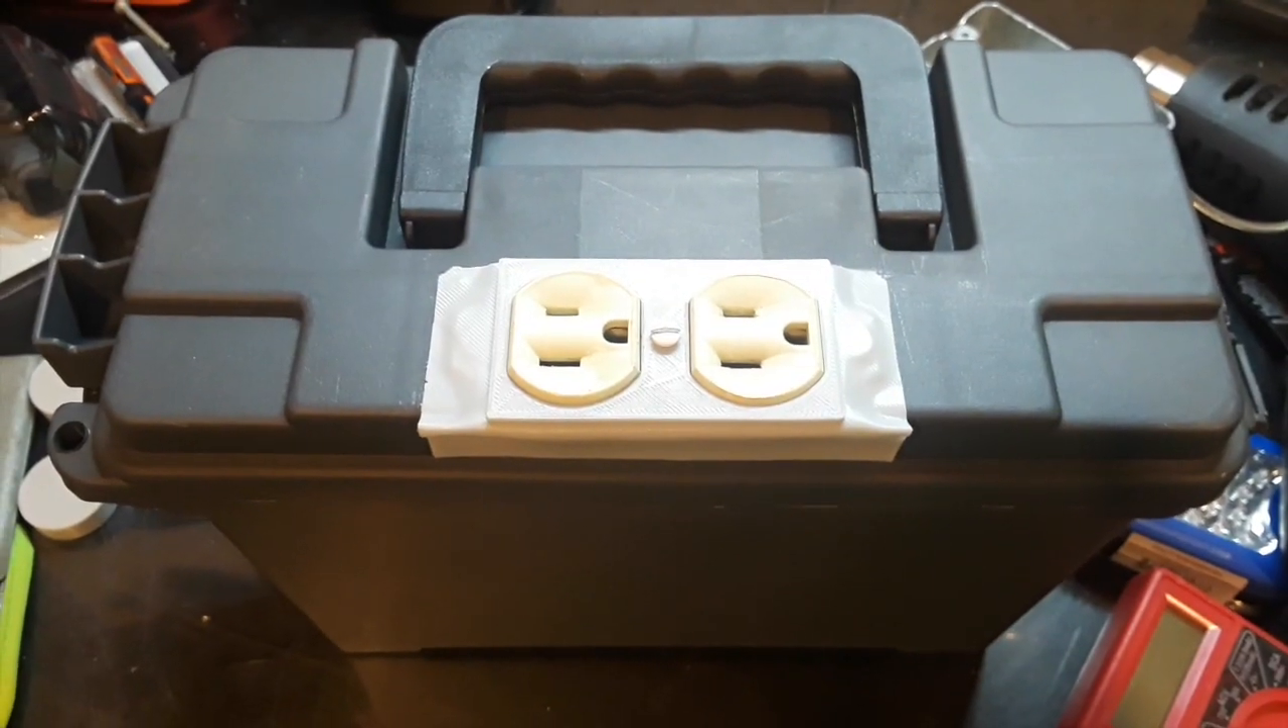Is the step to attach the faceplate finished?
Yes.